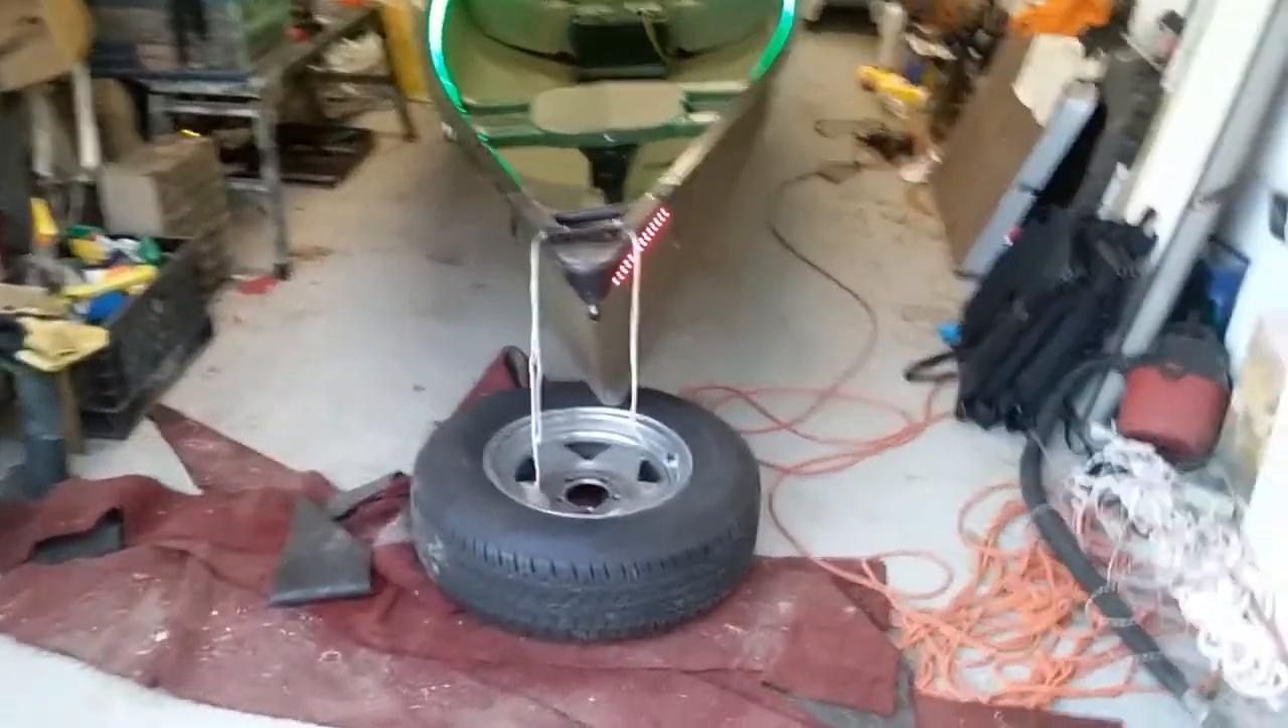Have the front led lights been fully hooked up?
Yes.